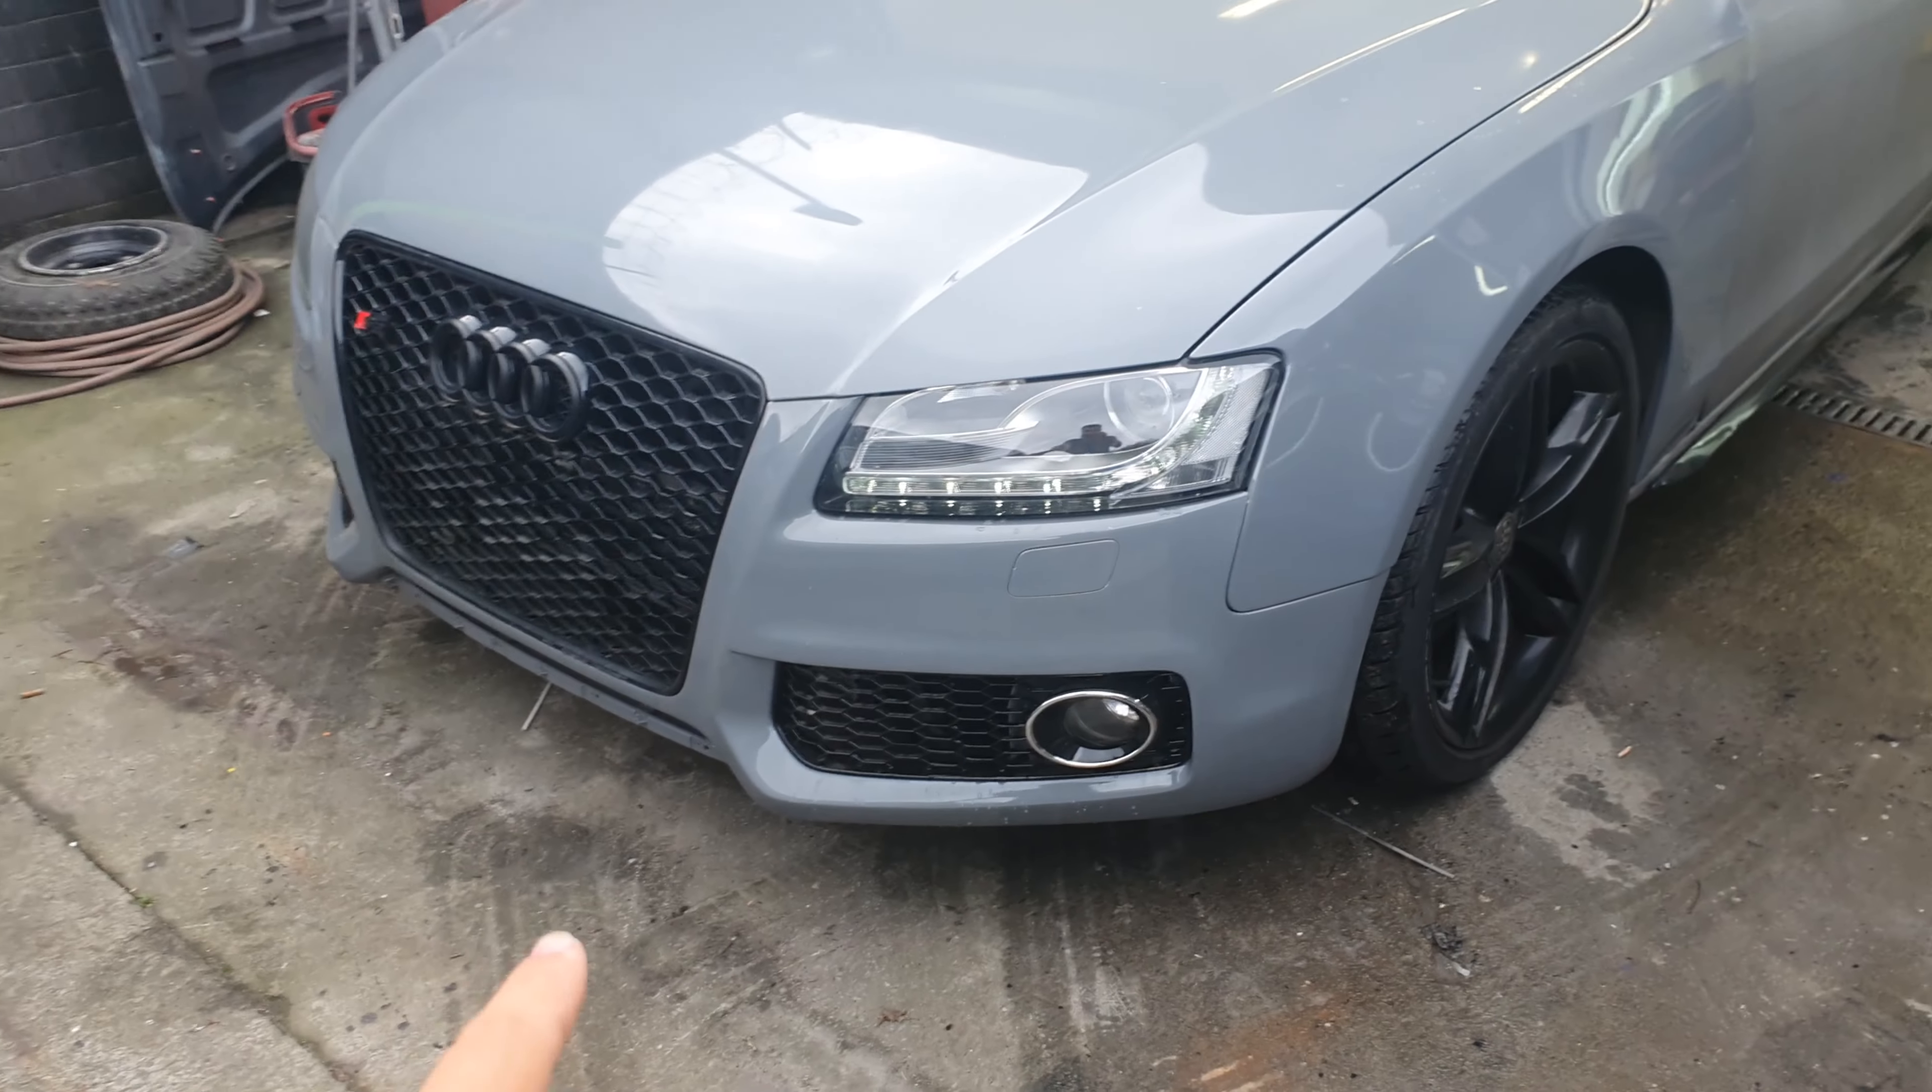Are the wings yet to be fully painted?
No.